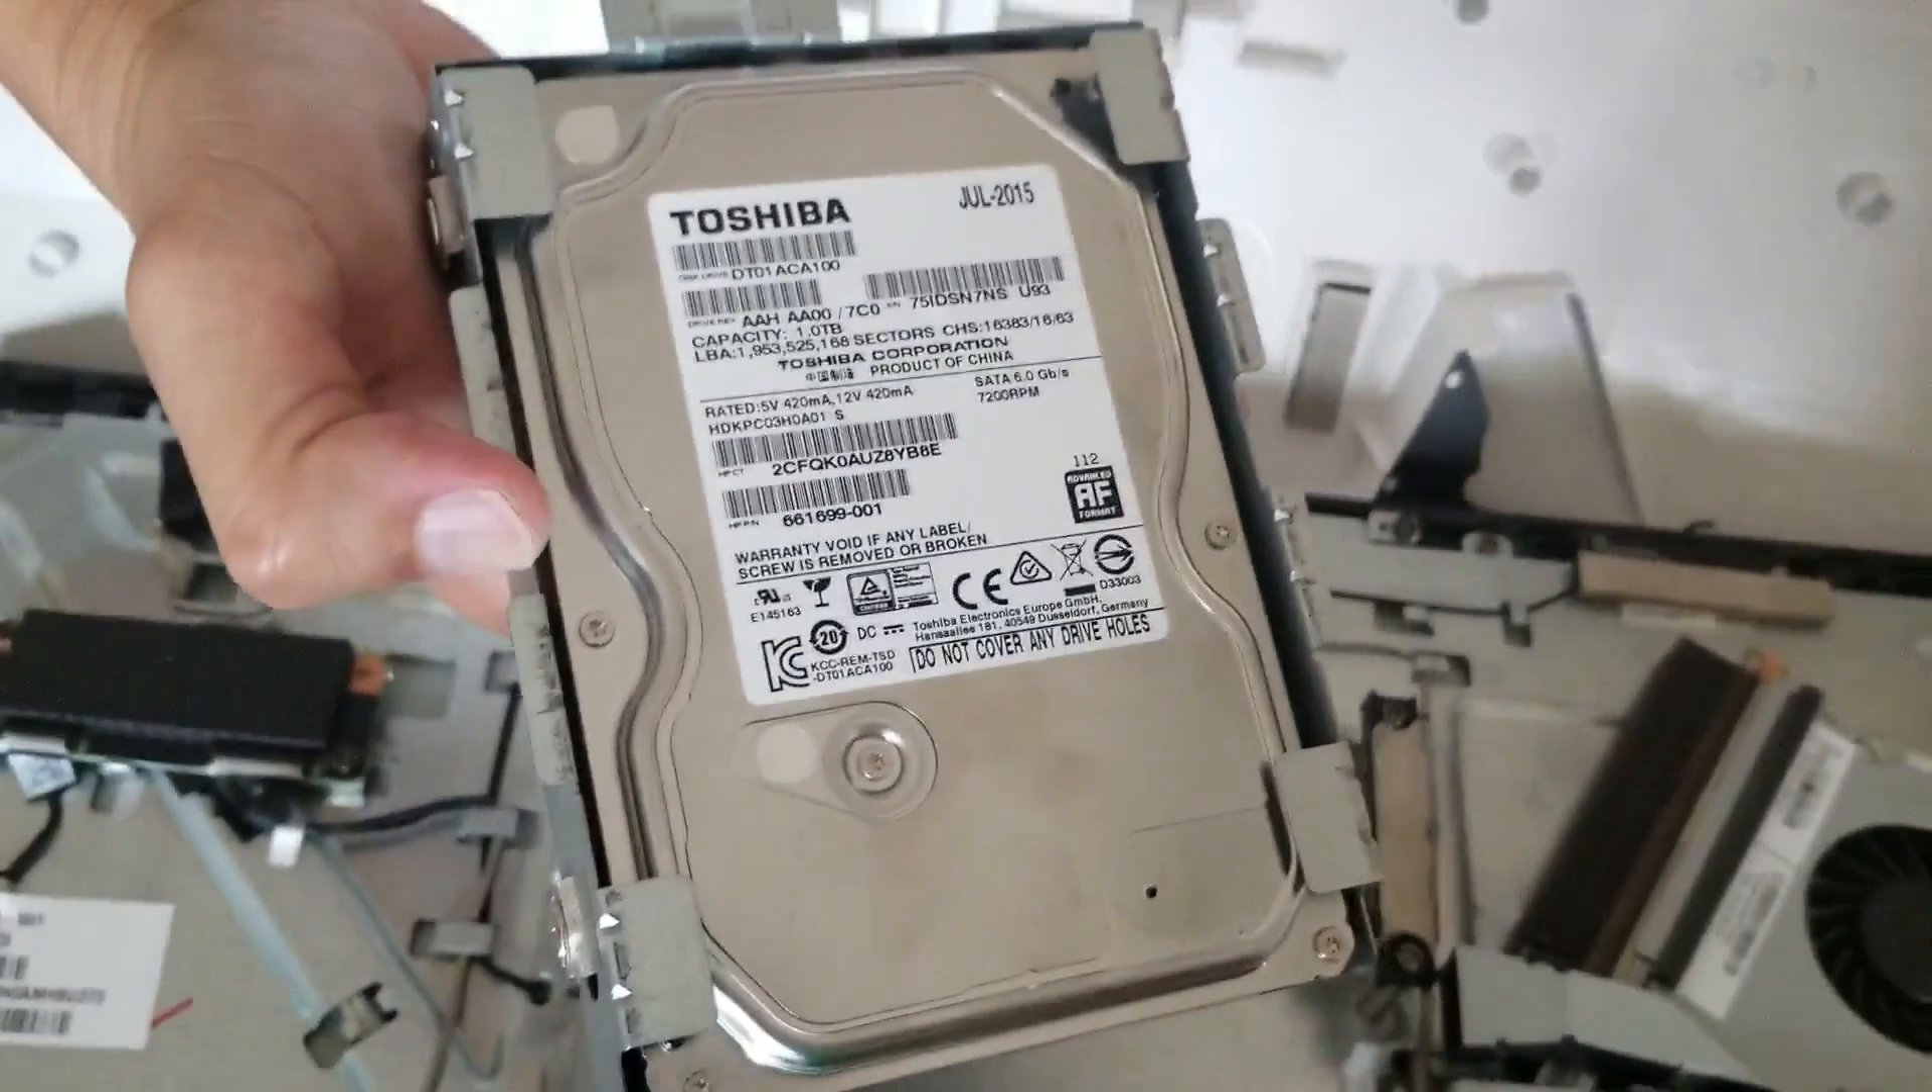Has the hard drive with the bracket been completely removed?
Yes.